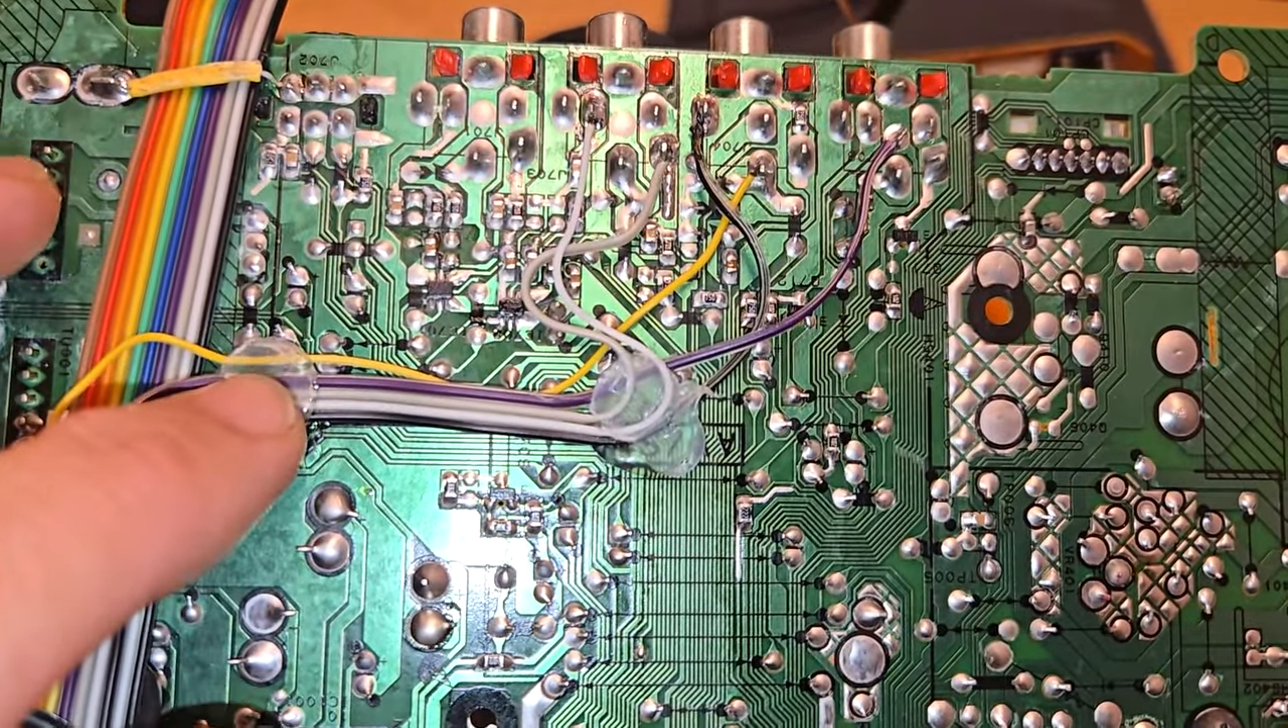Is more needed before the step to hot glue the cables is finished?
No.